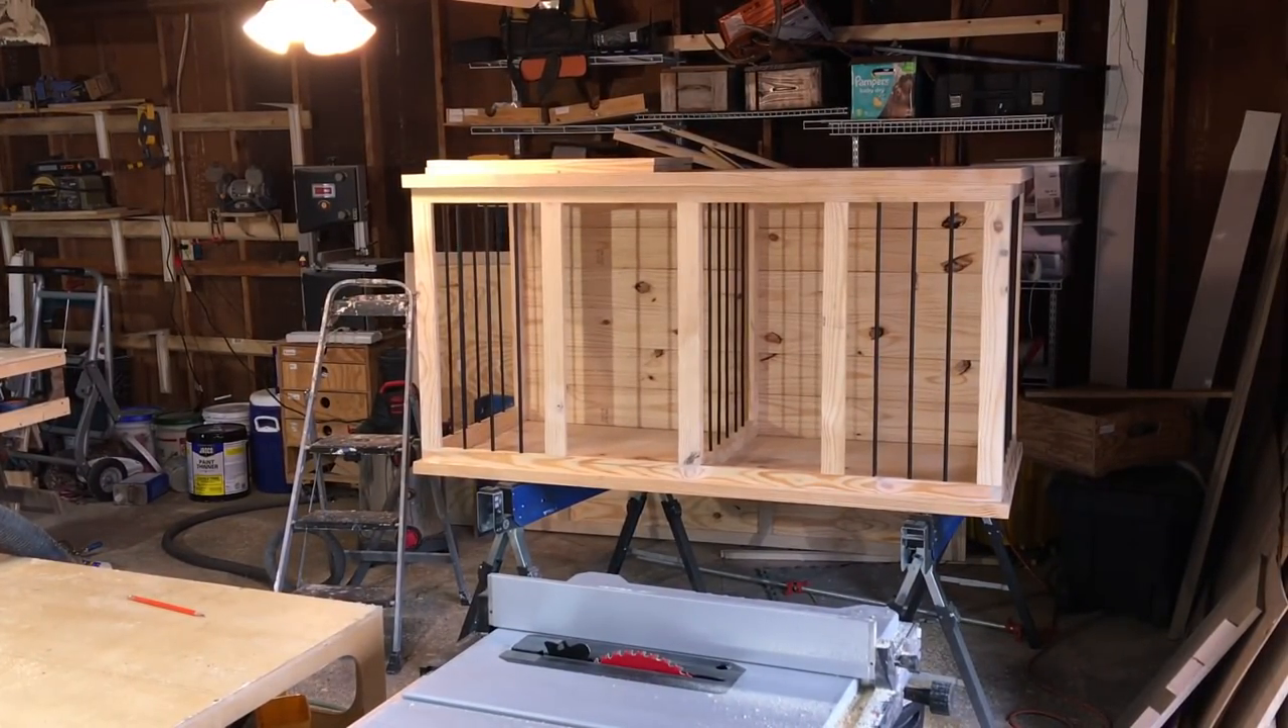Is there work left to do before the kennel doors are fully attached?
Yes.